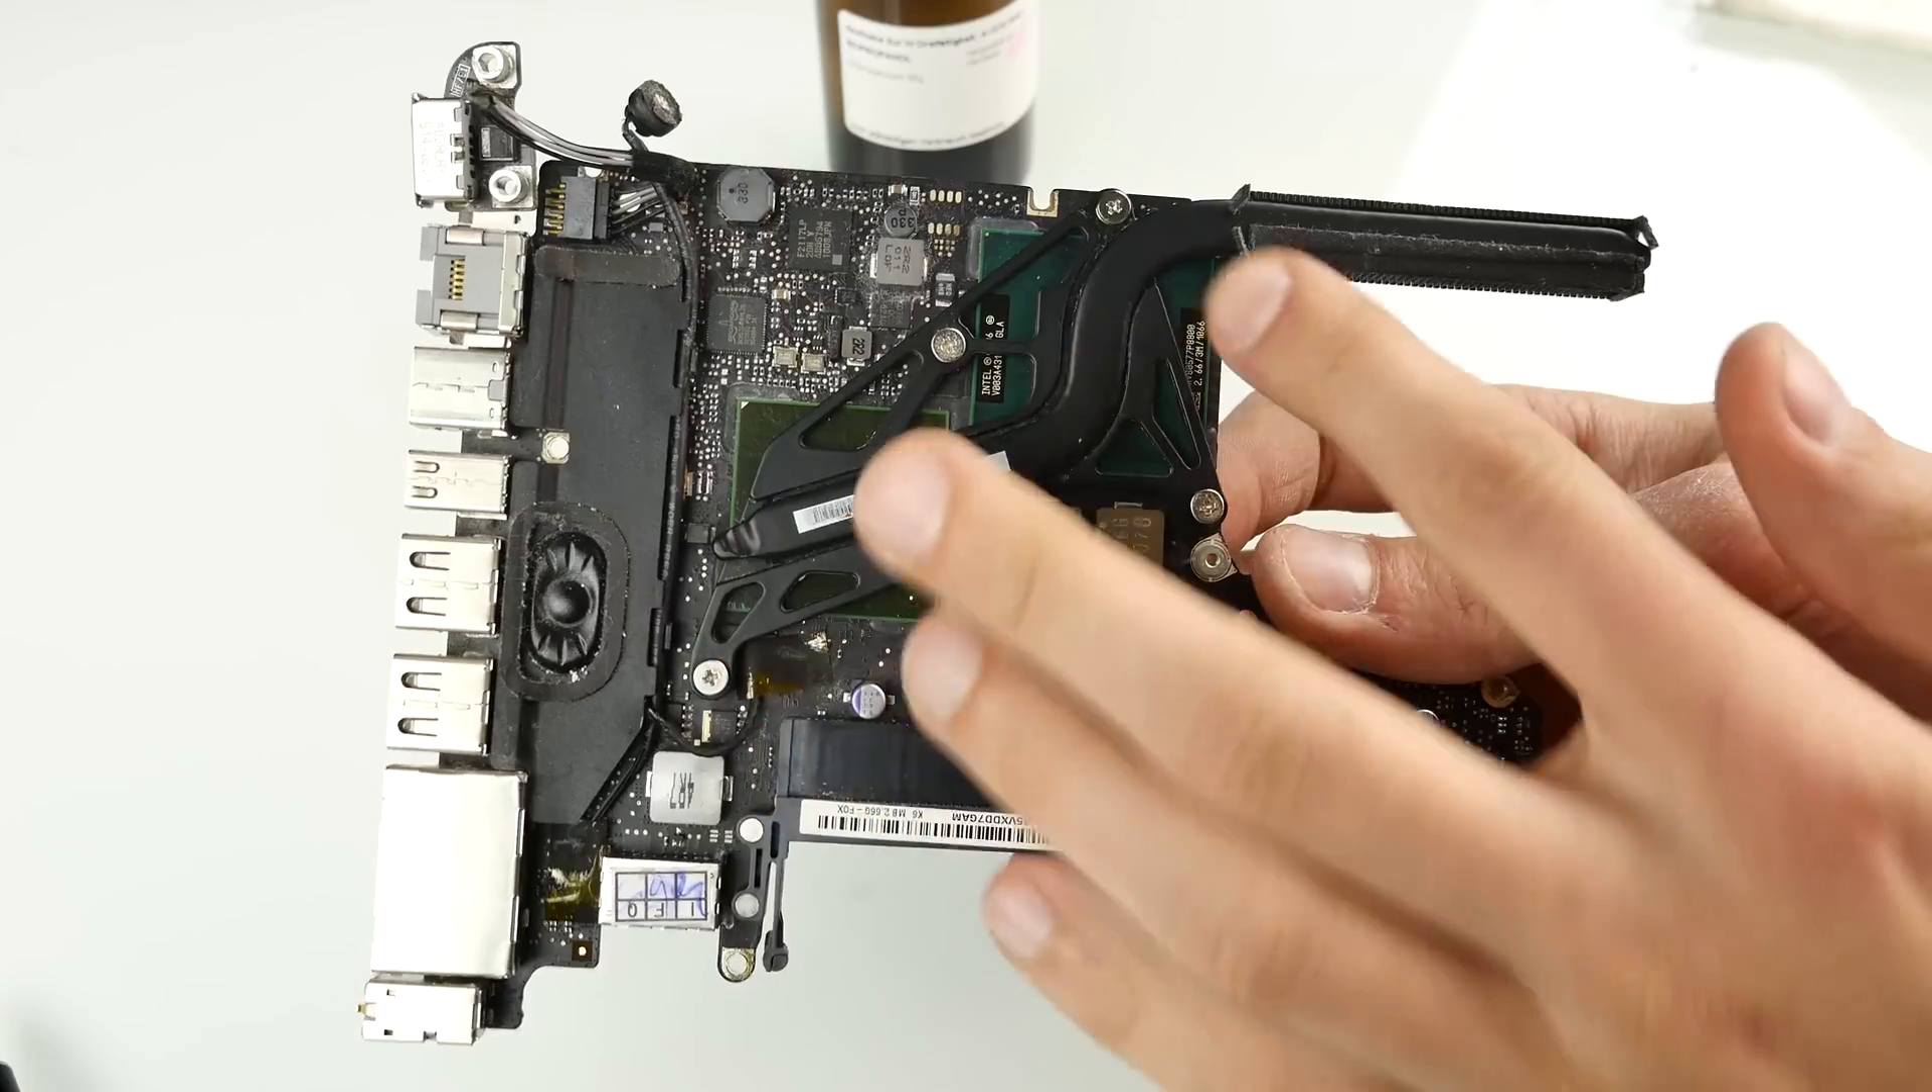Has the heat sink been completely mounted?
Yes.